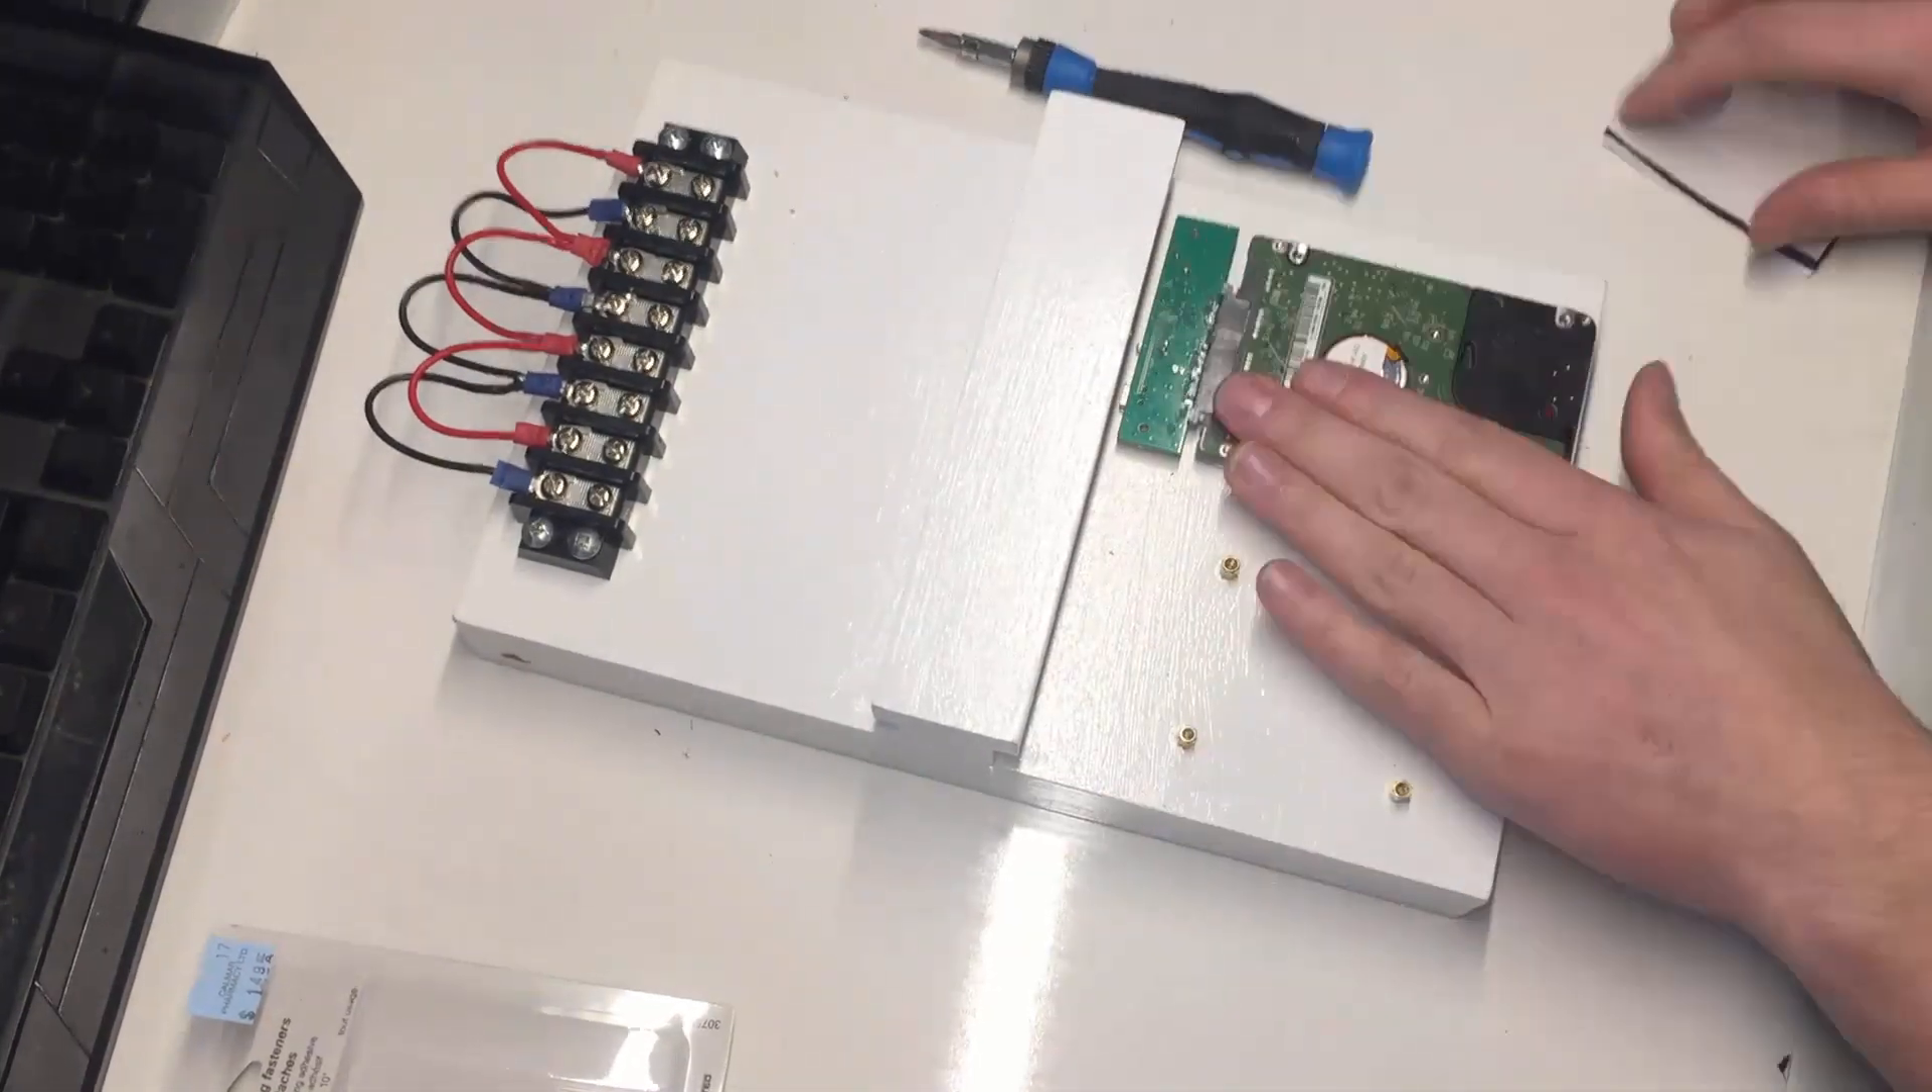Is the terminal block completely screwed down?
Yes.